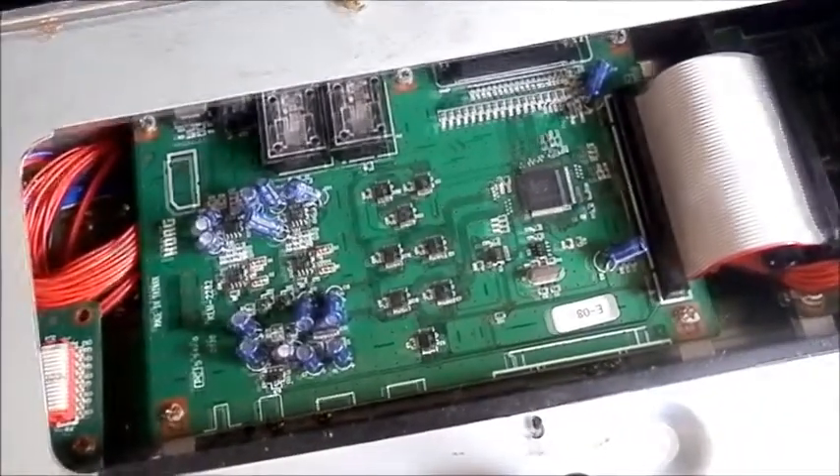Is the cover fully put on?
No.